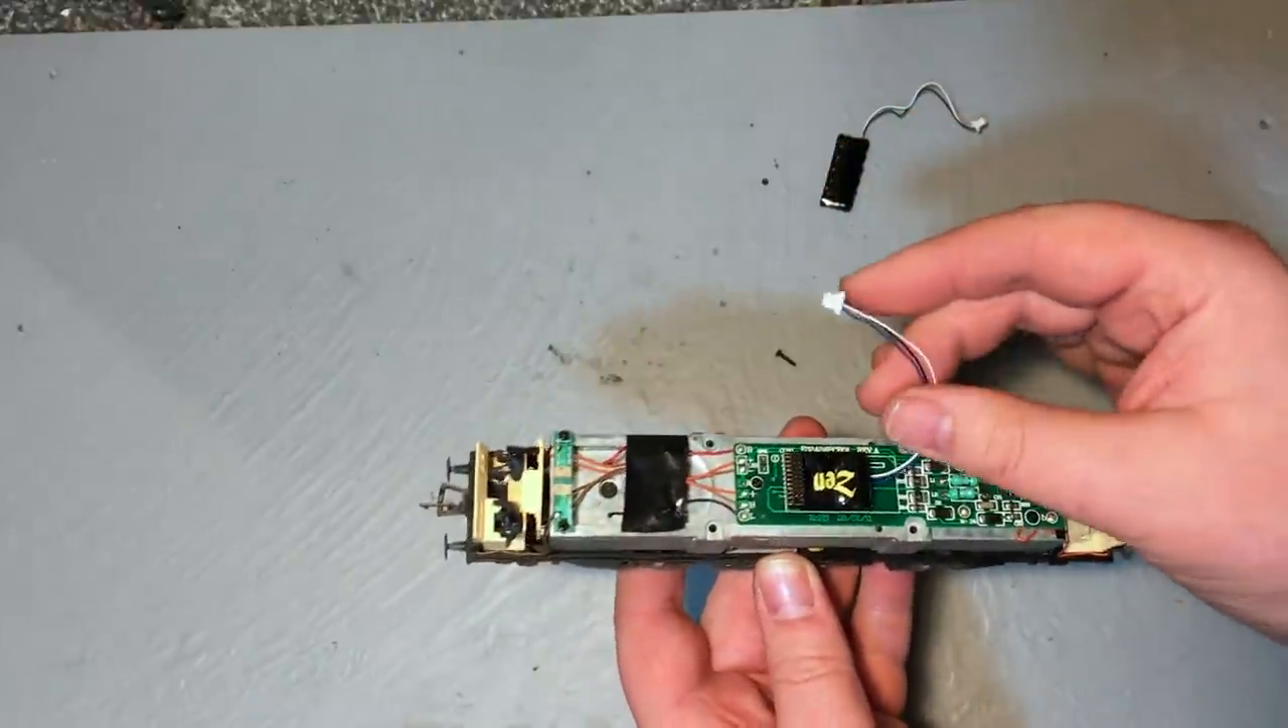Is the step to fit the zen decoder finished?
Yes.